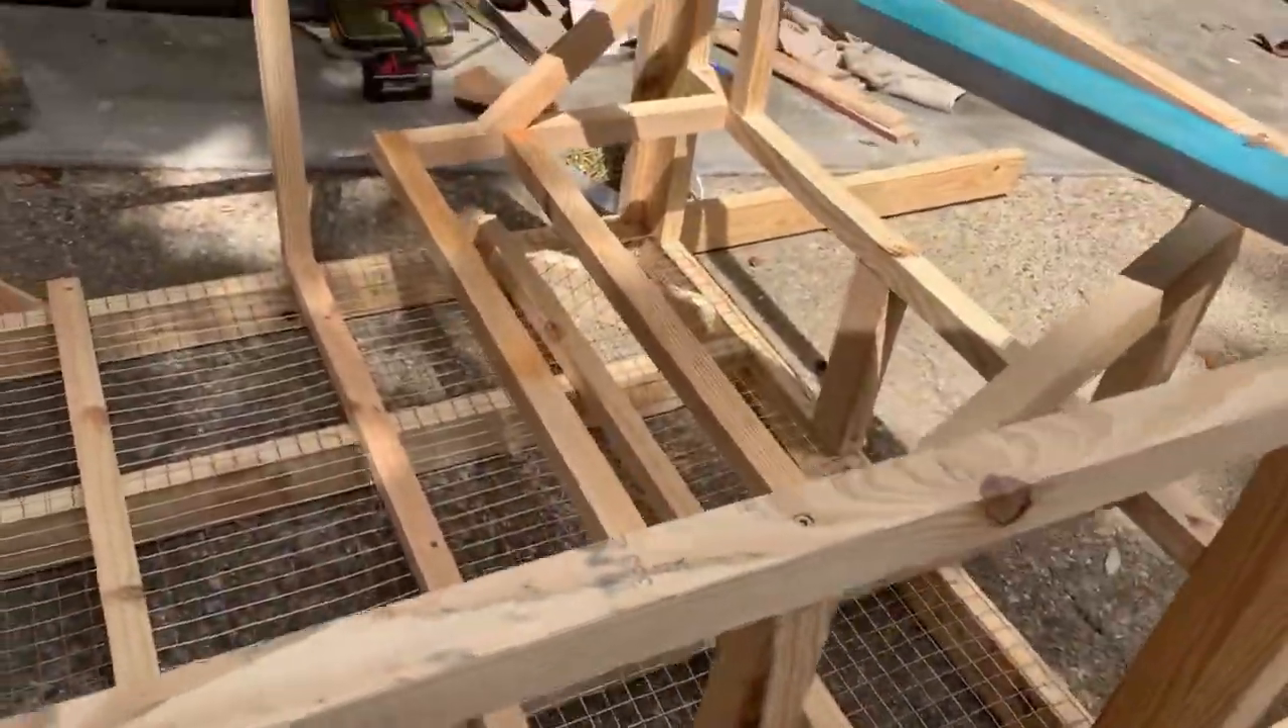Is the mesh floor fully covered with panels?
No.